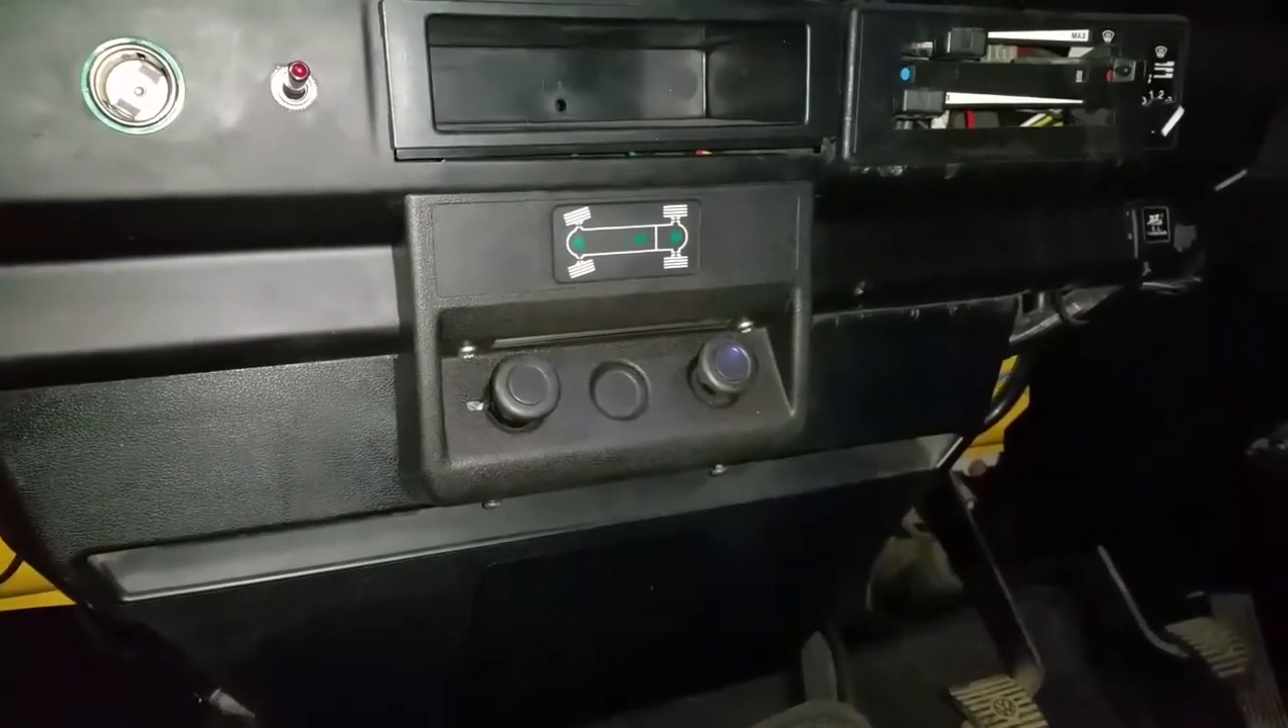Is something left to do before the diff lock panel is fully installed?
No.